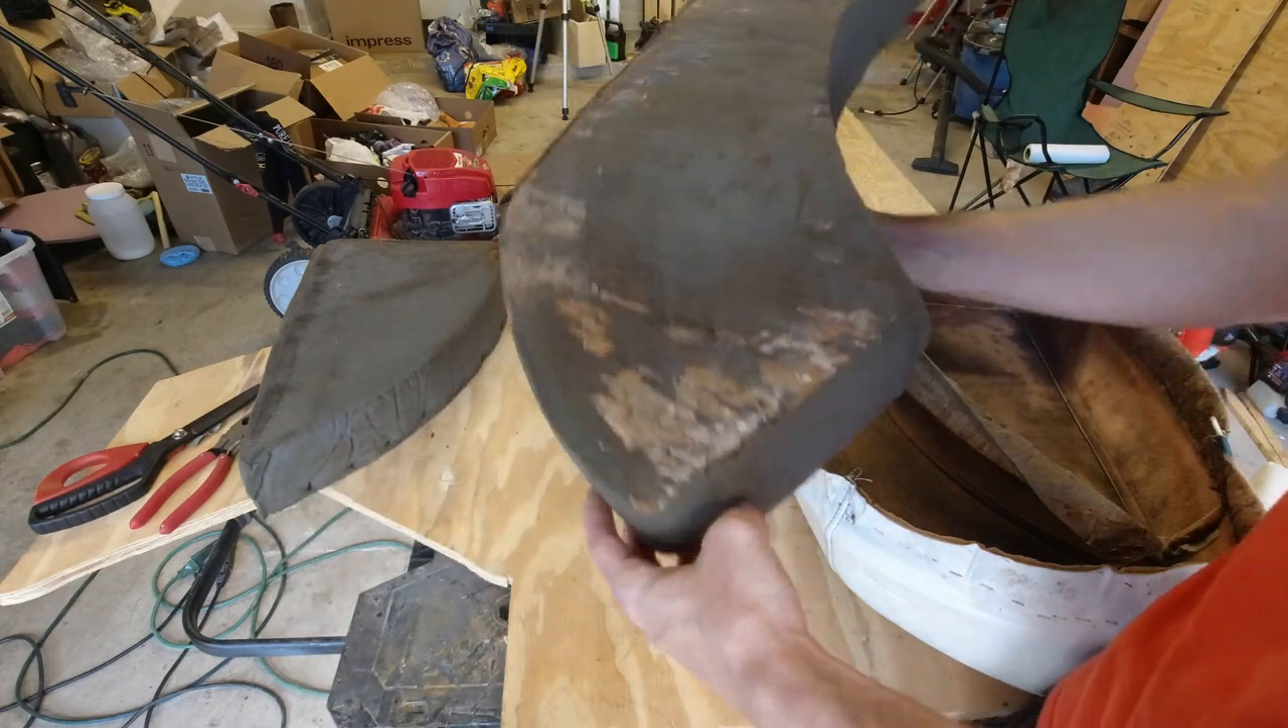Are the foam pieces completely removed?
Yes.